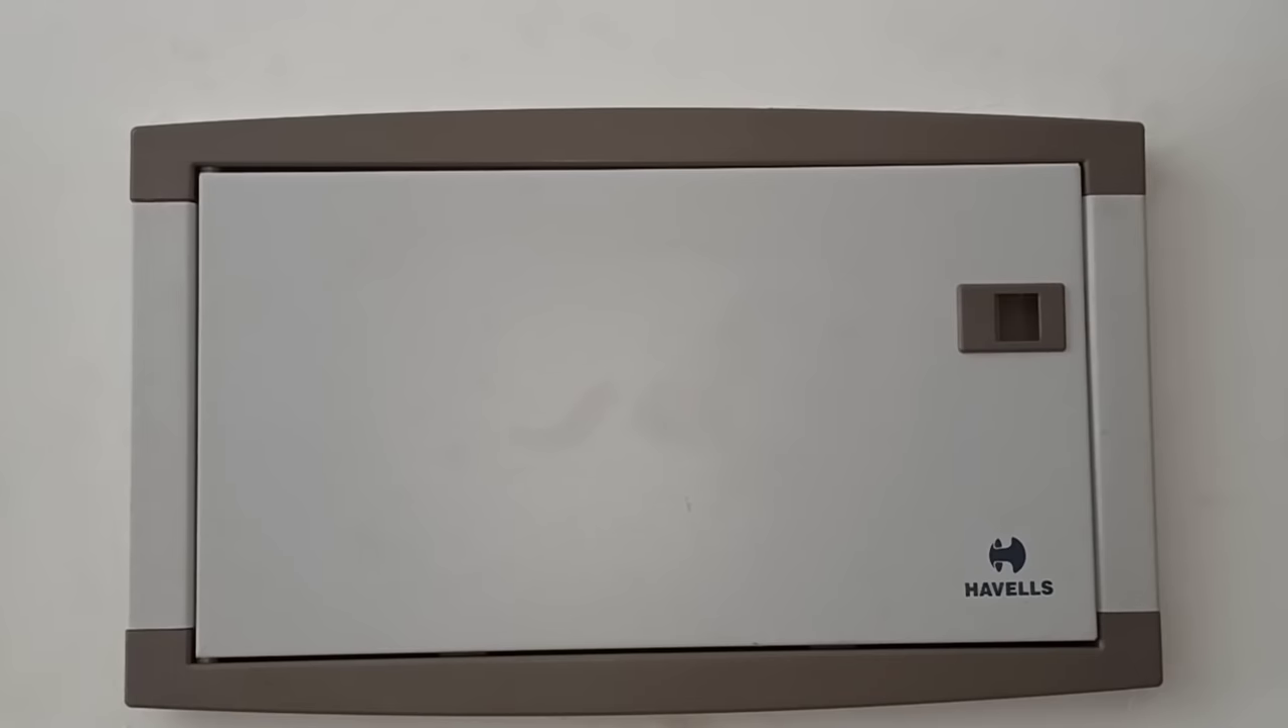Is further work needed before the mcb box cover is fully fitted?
No.